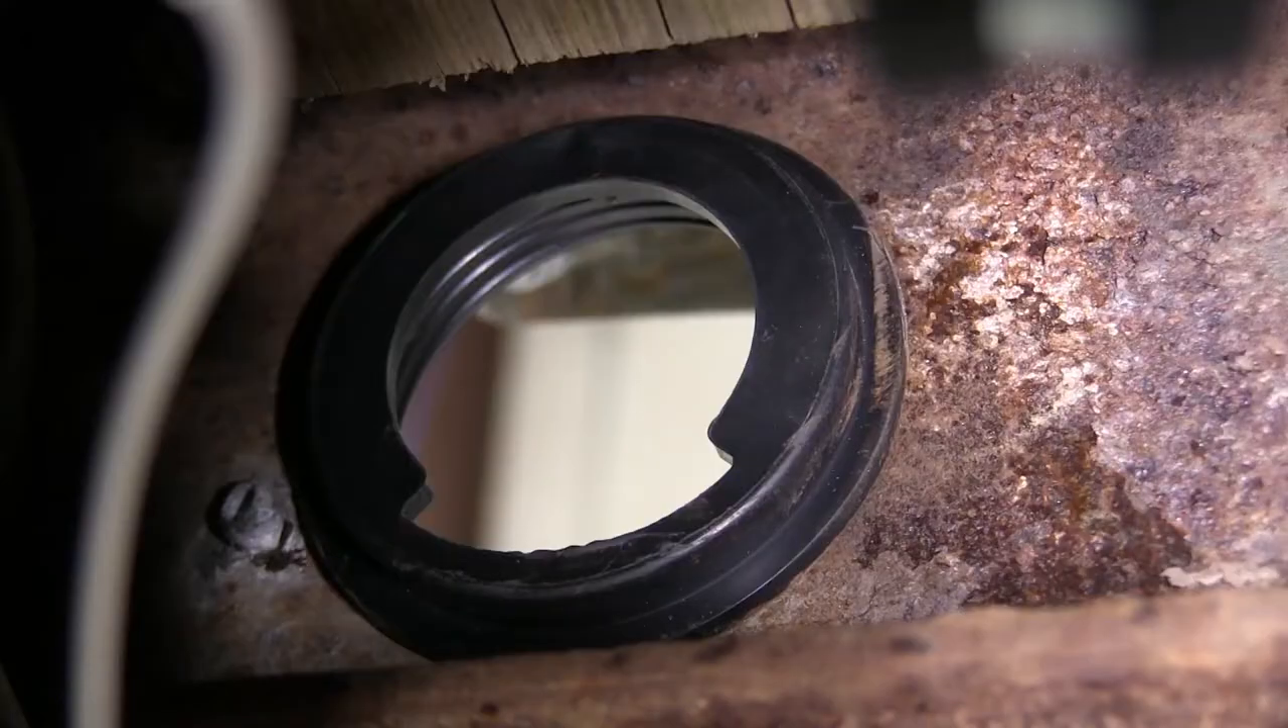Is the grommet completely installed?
Yes.